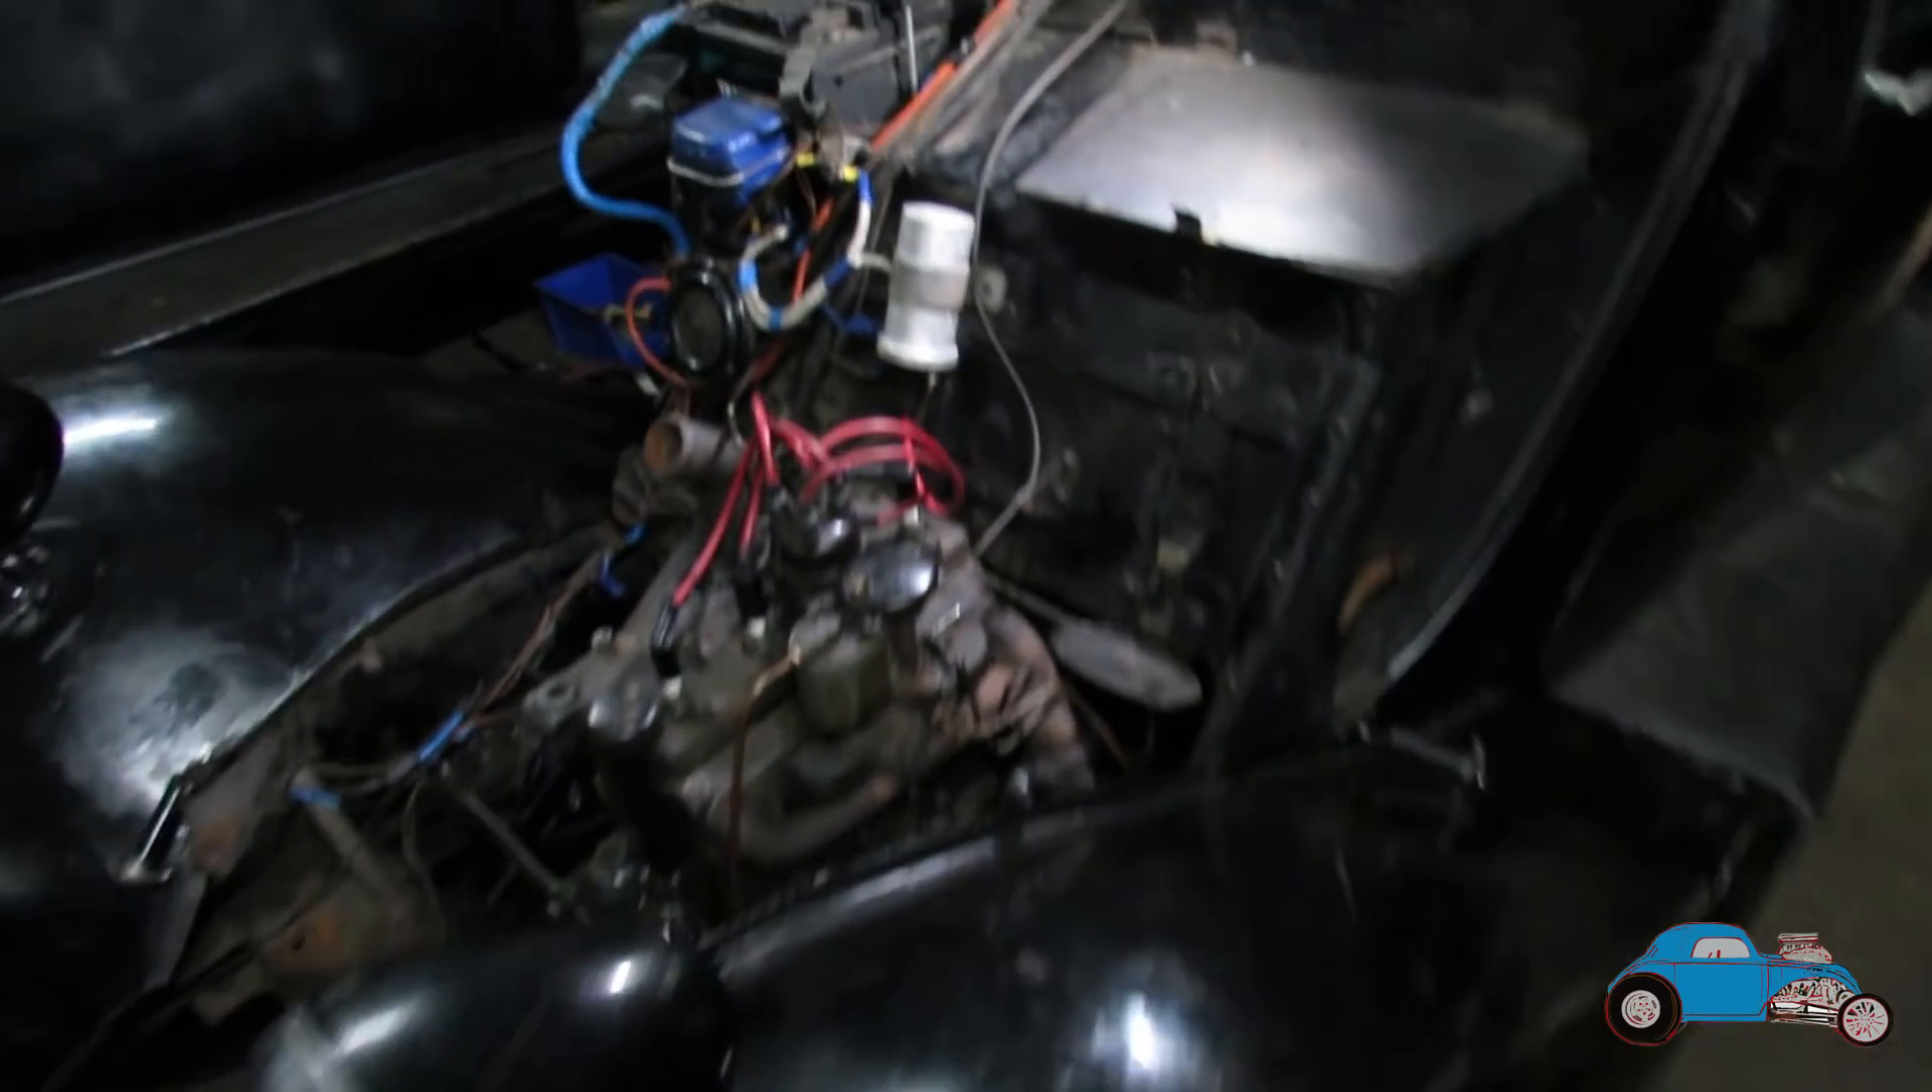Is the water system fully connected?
No.